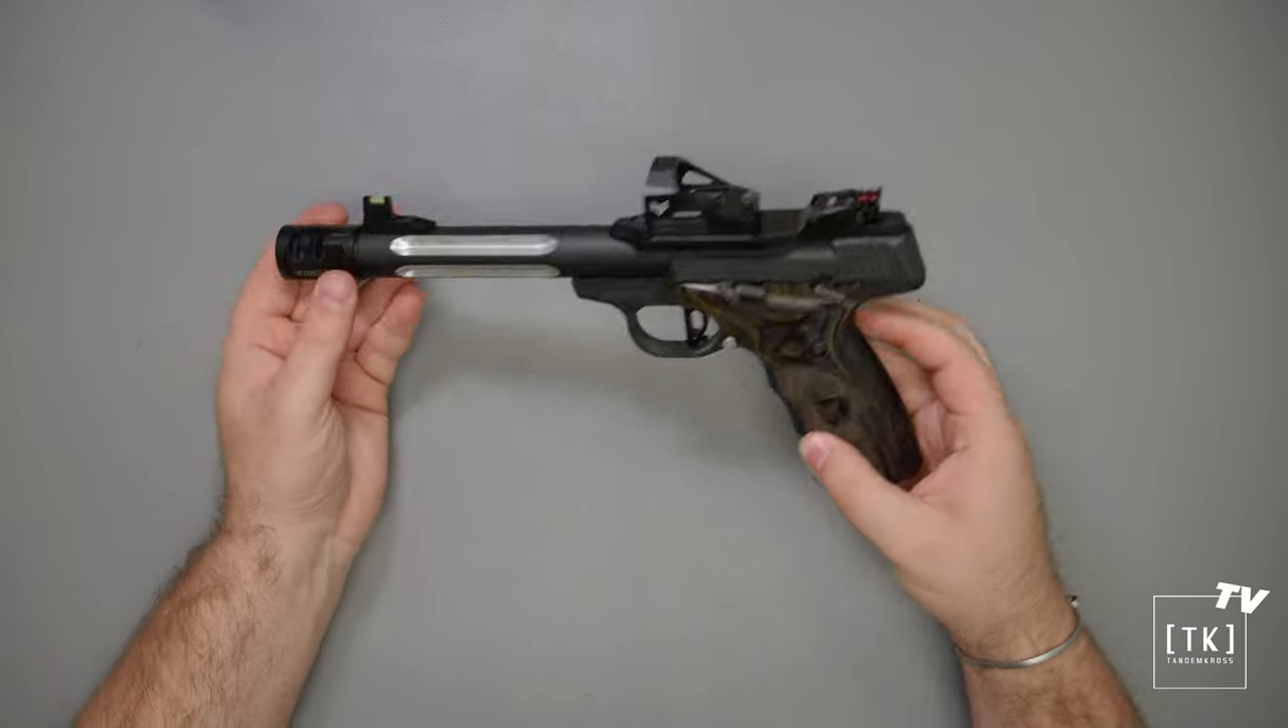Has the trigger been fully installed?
Yes.